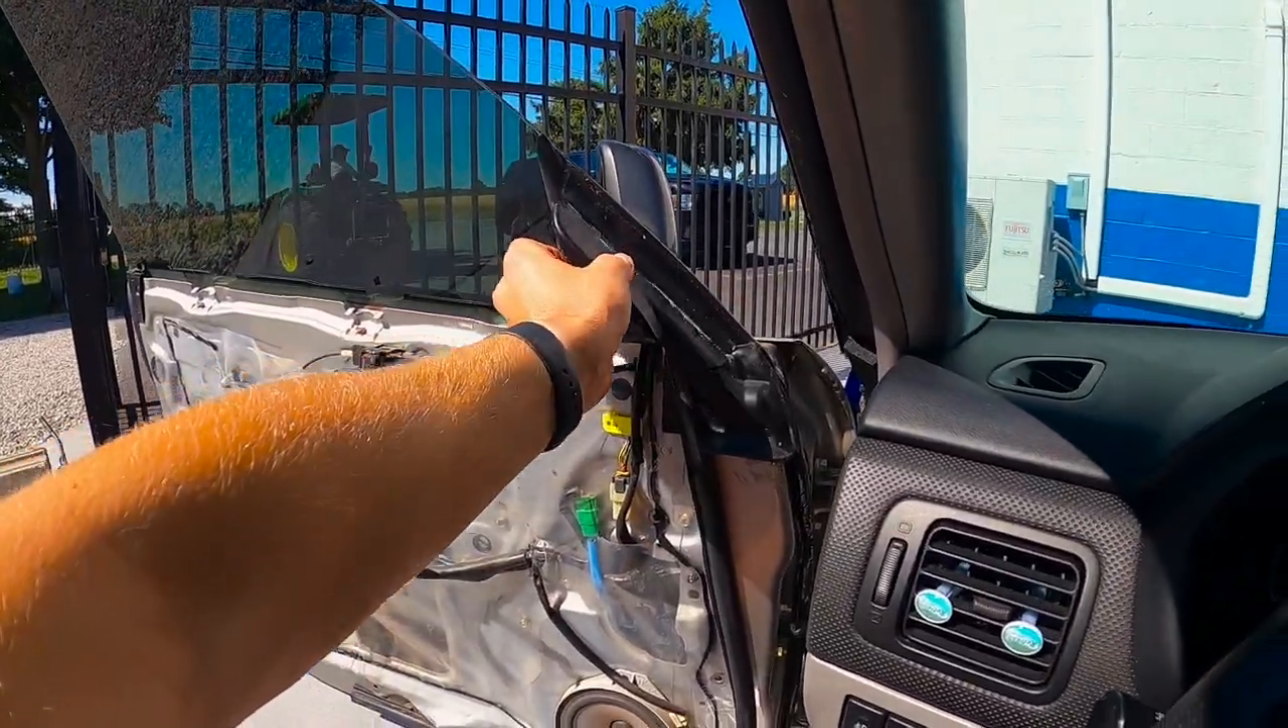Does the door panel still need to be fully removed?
No.